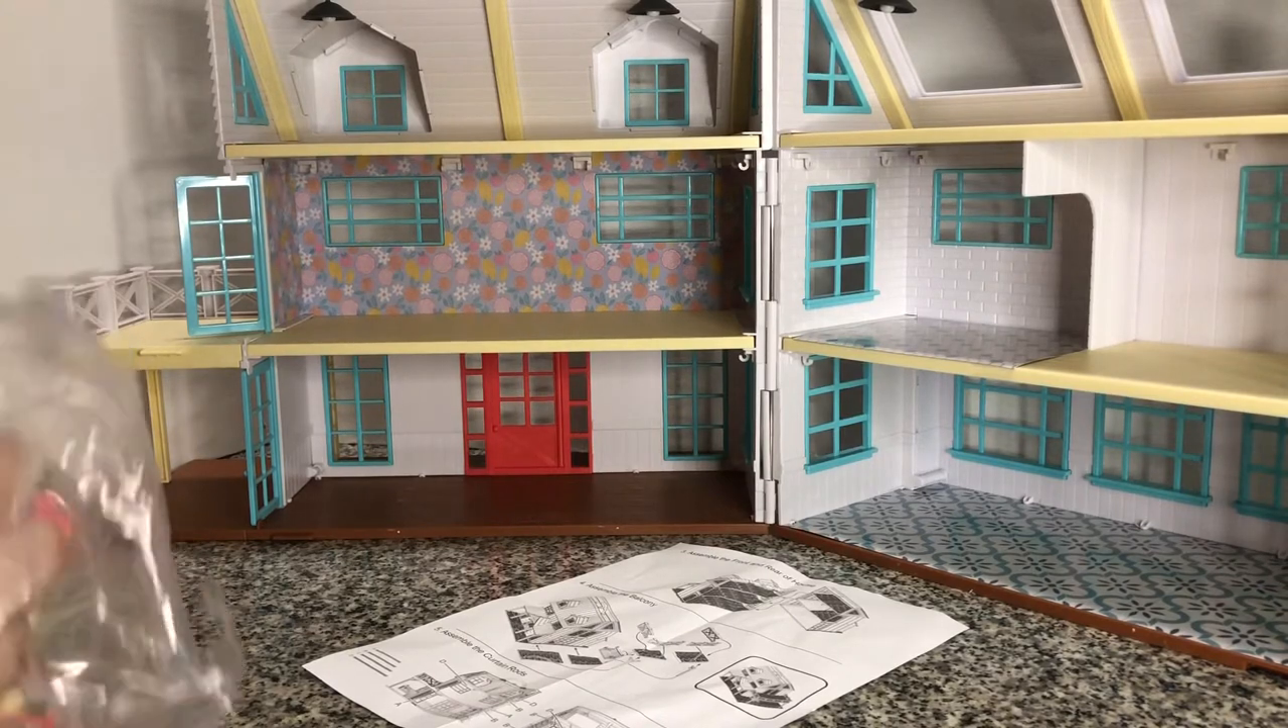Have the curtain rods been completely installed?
No.